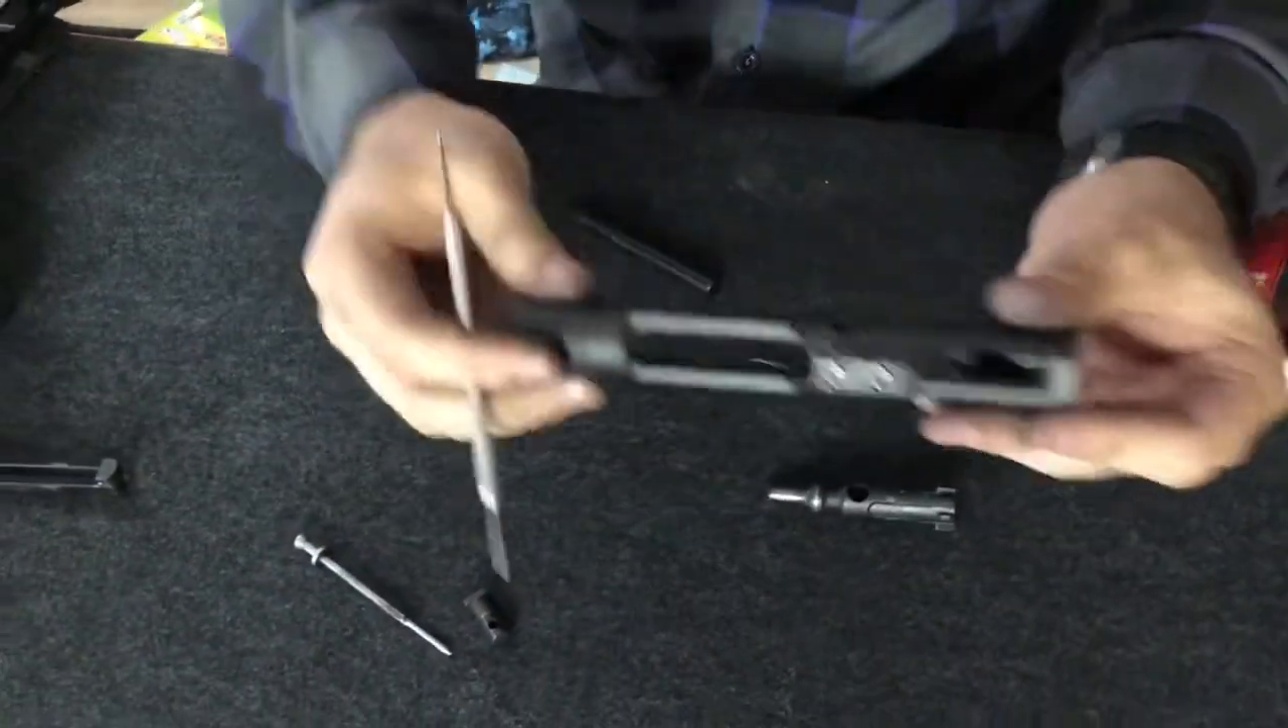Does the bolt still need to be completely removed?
No.